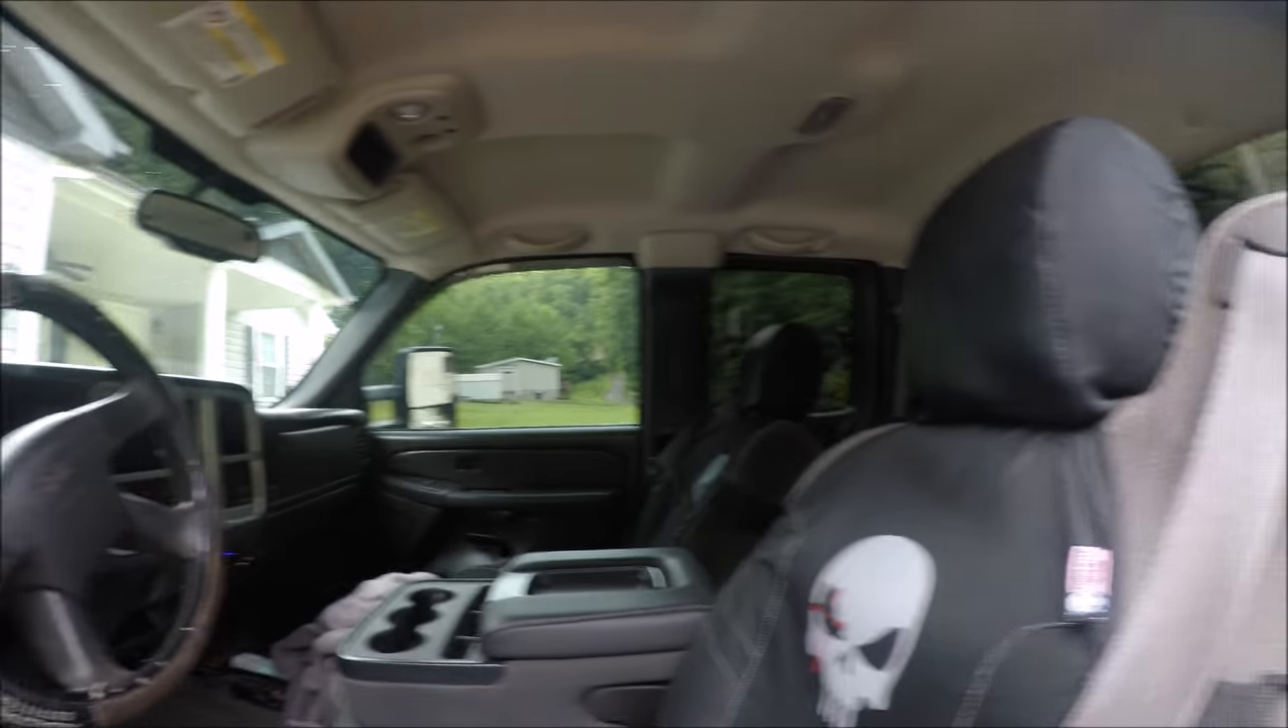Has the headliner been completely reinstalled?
Yes.